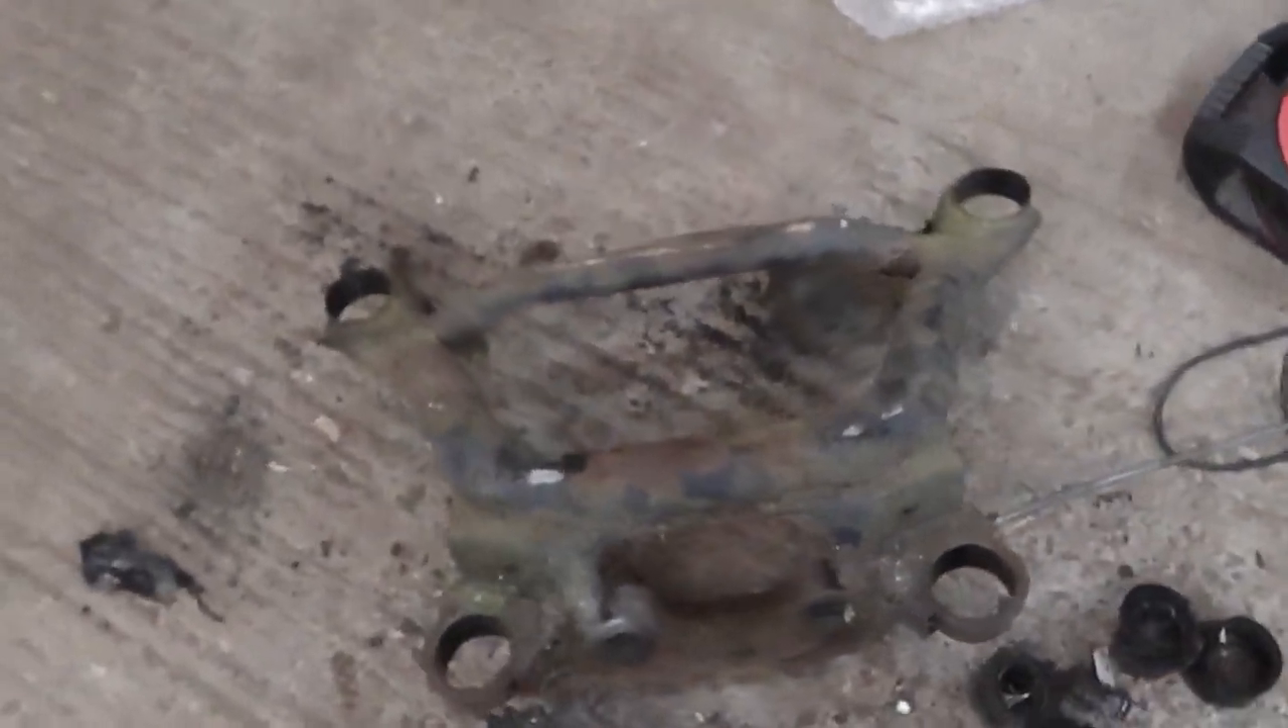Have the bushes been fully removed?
Yes.